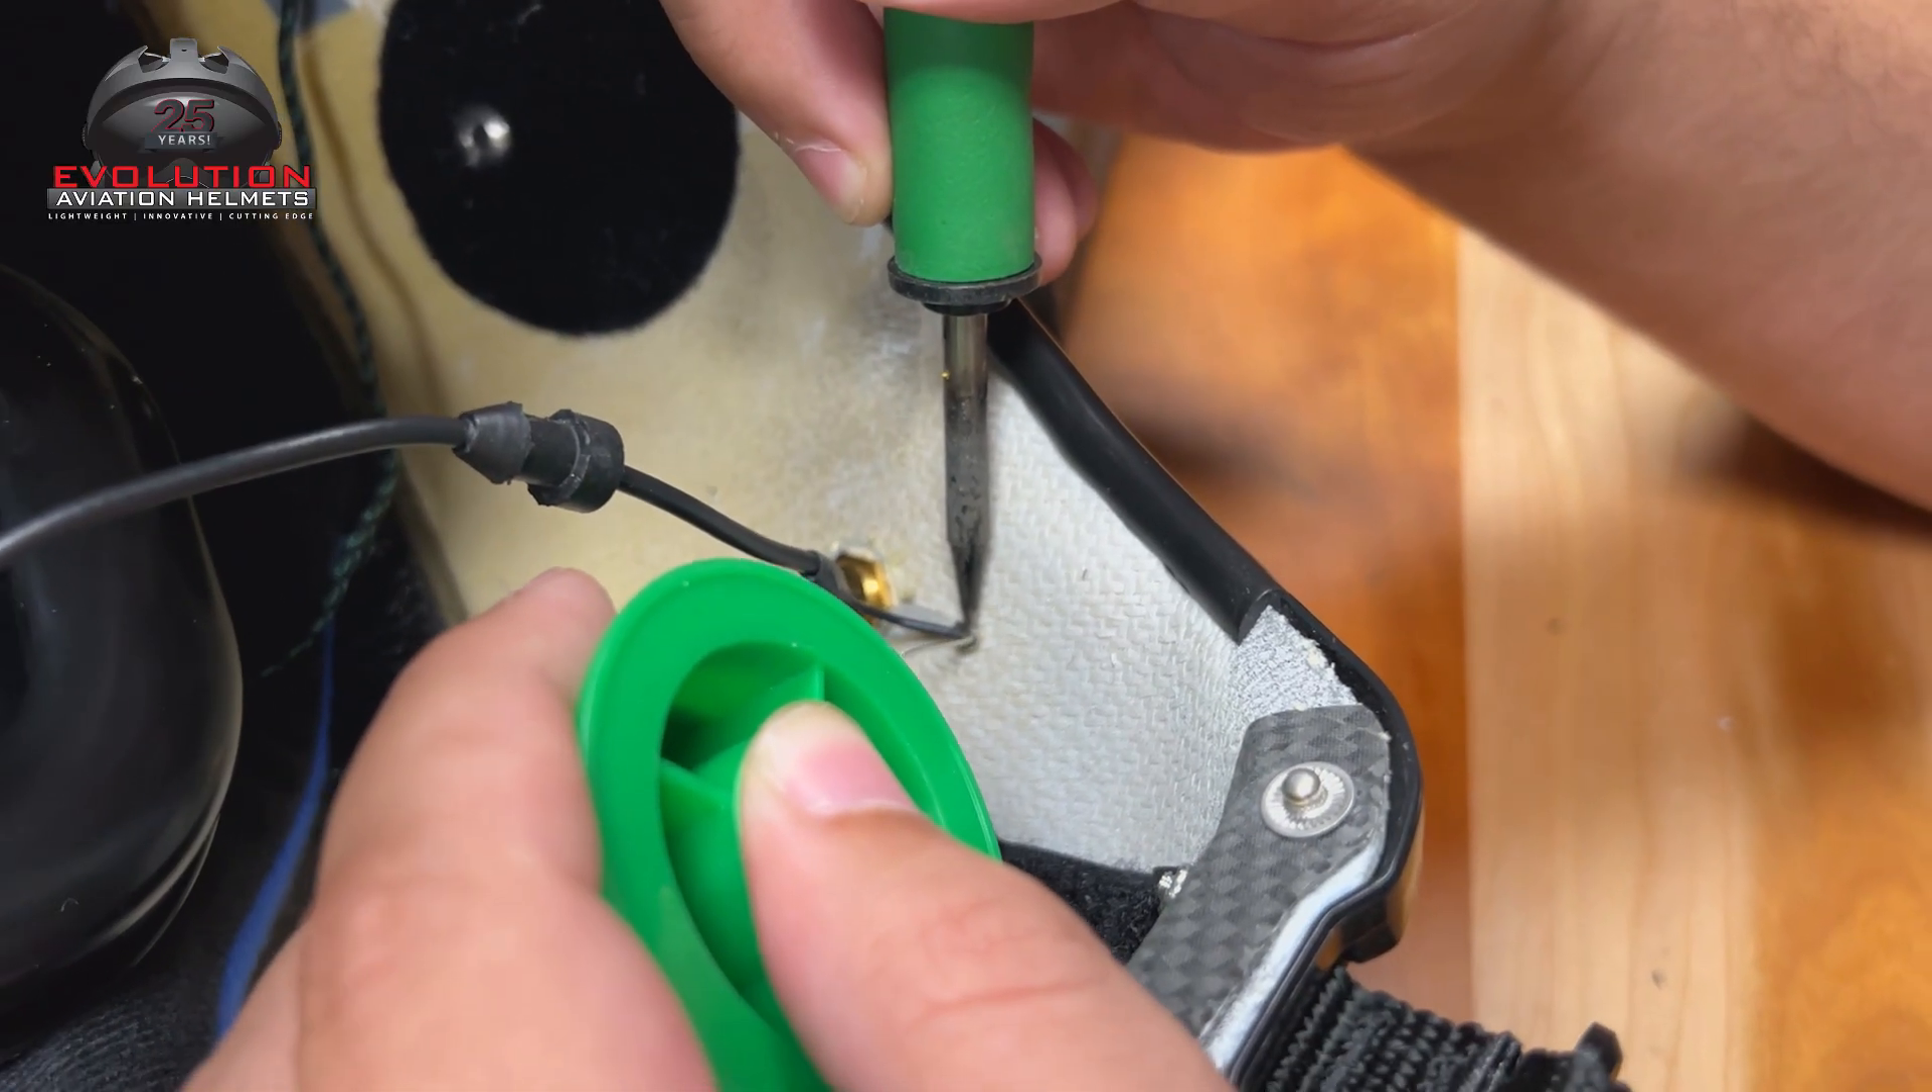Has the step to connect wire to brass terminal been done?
No.